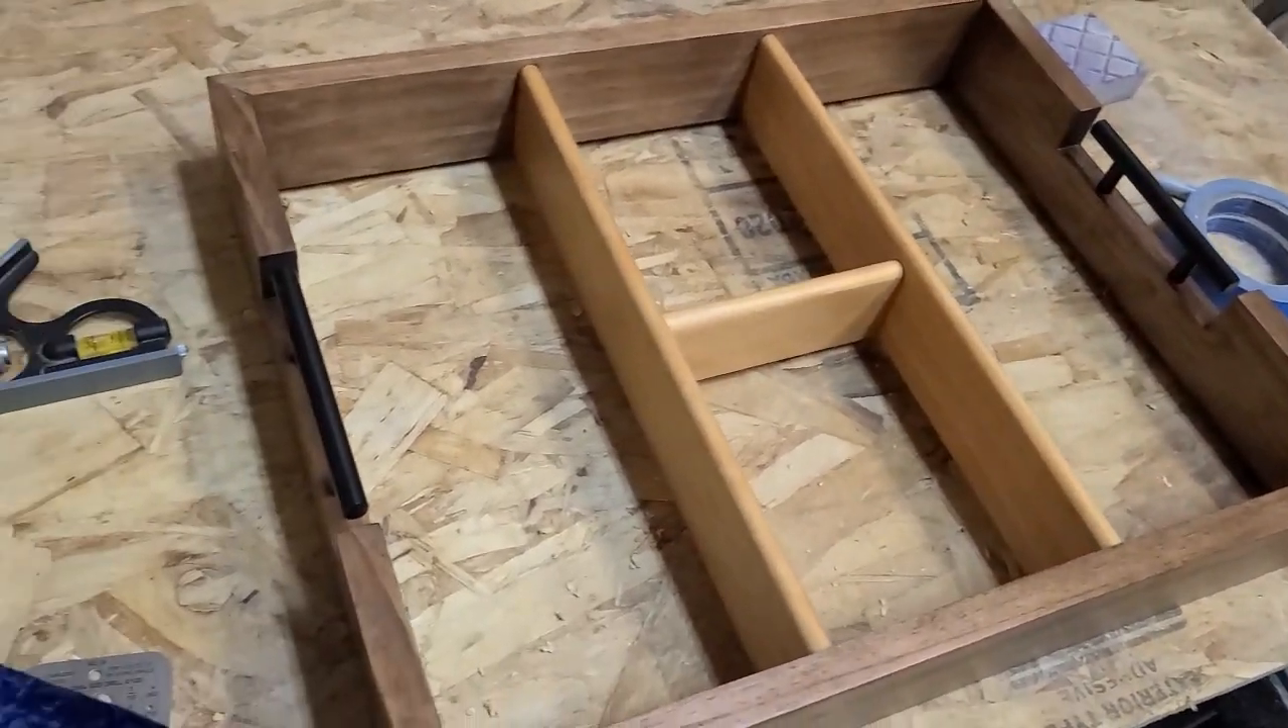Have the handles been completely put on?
Yes.